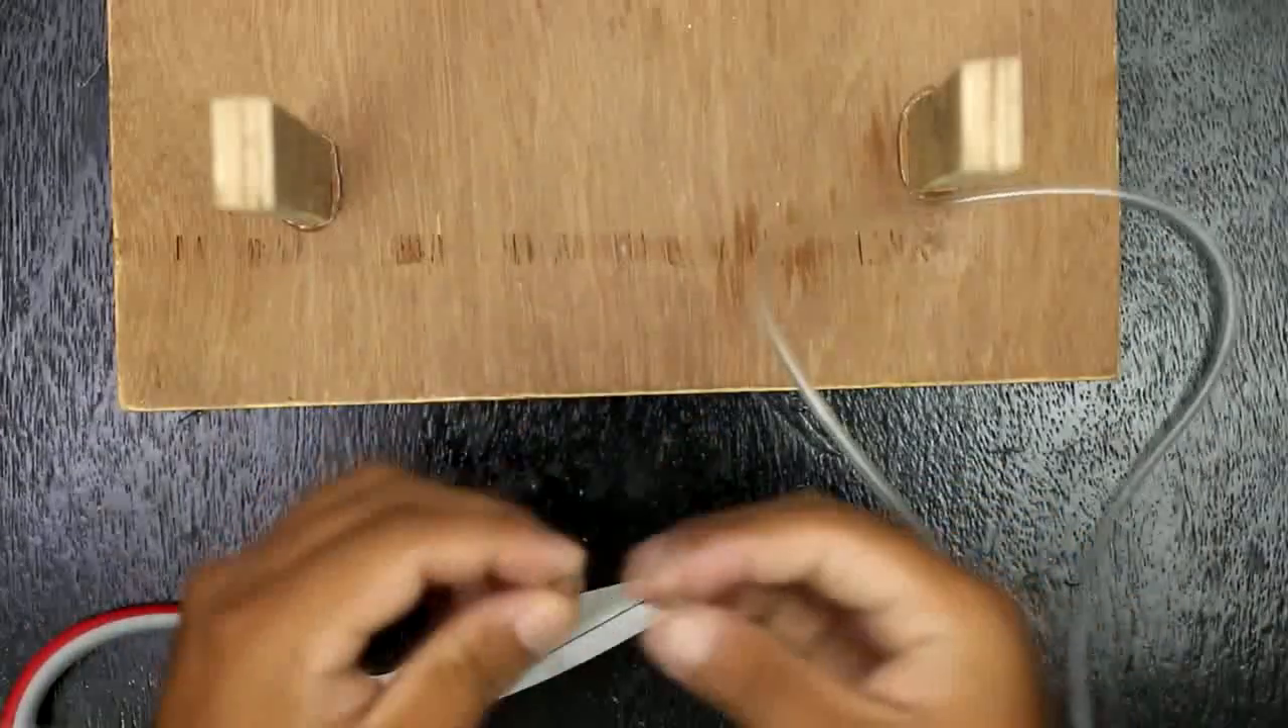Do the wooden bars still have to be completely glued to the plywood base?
No.